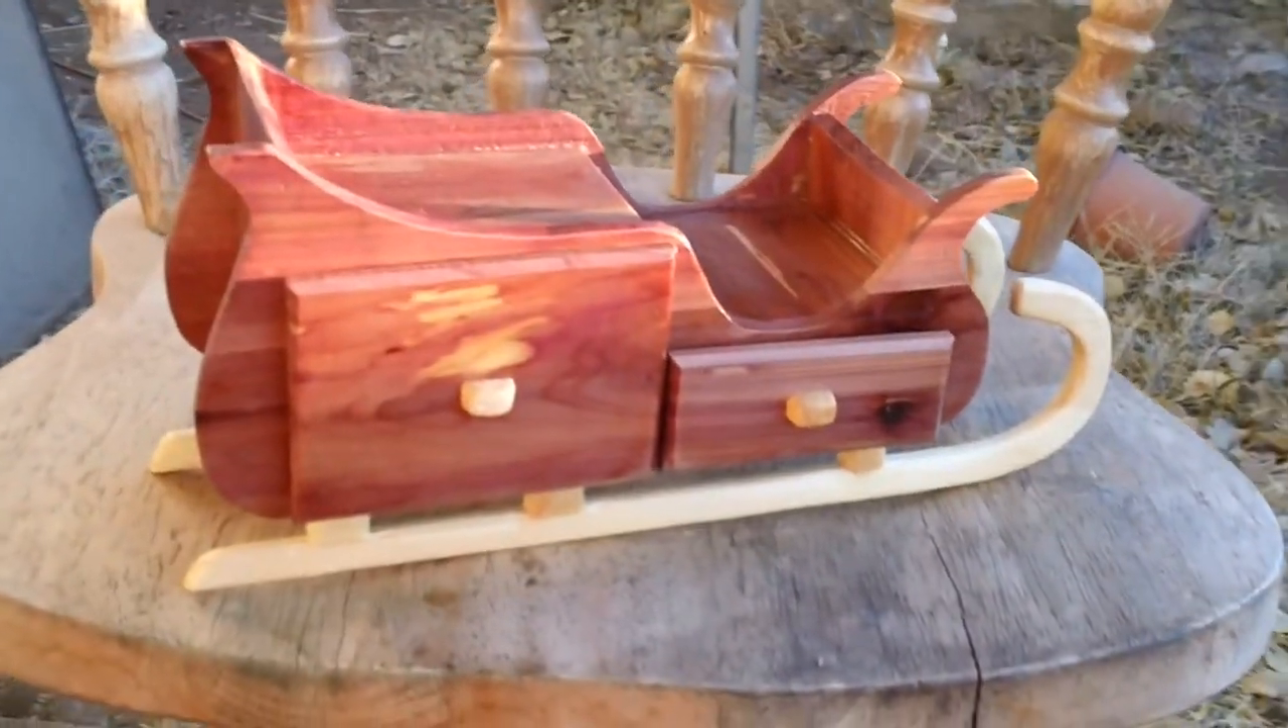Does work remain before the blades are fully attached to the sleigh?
No.